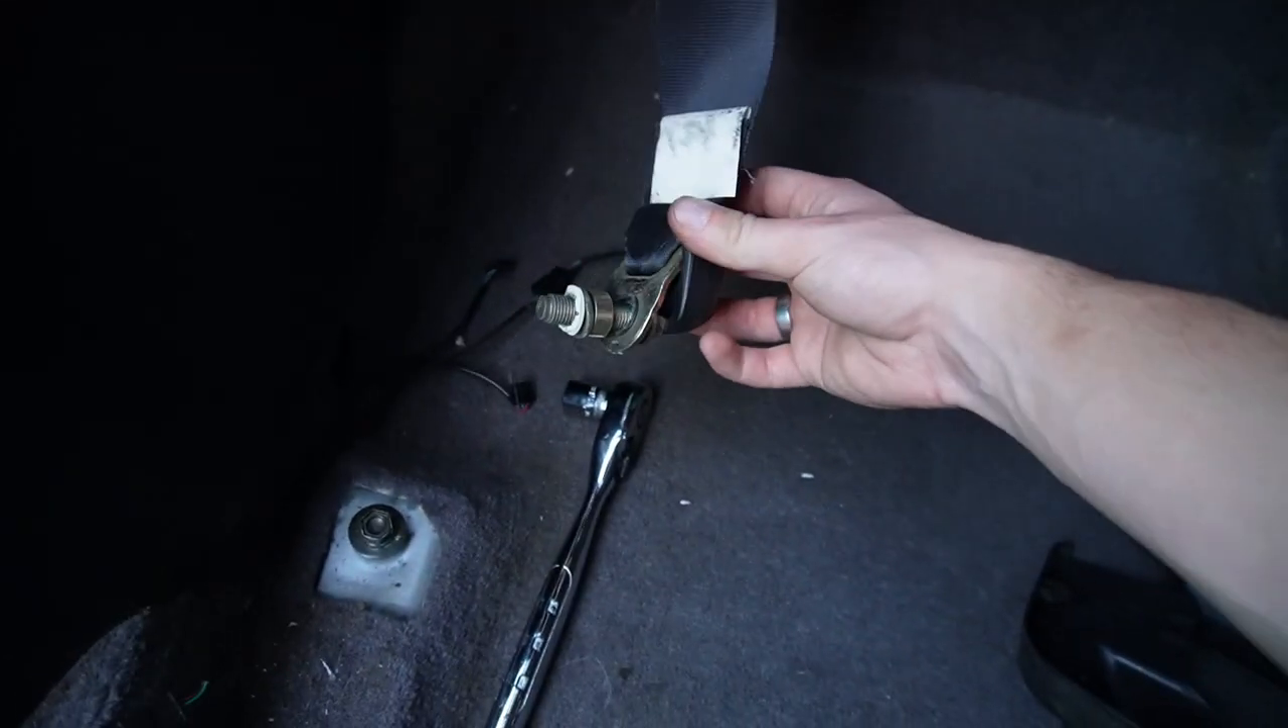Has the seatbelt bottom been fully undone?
Yes.